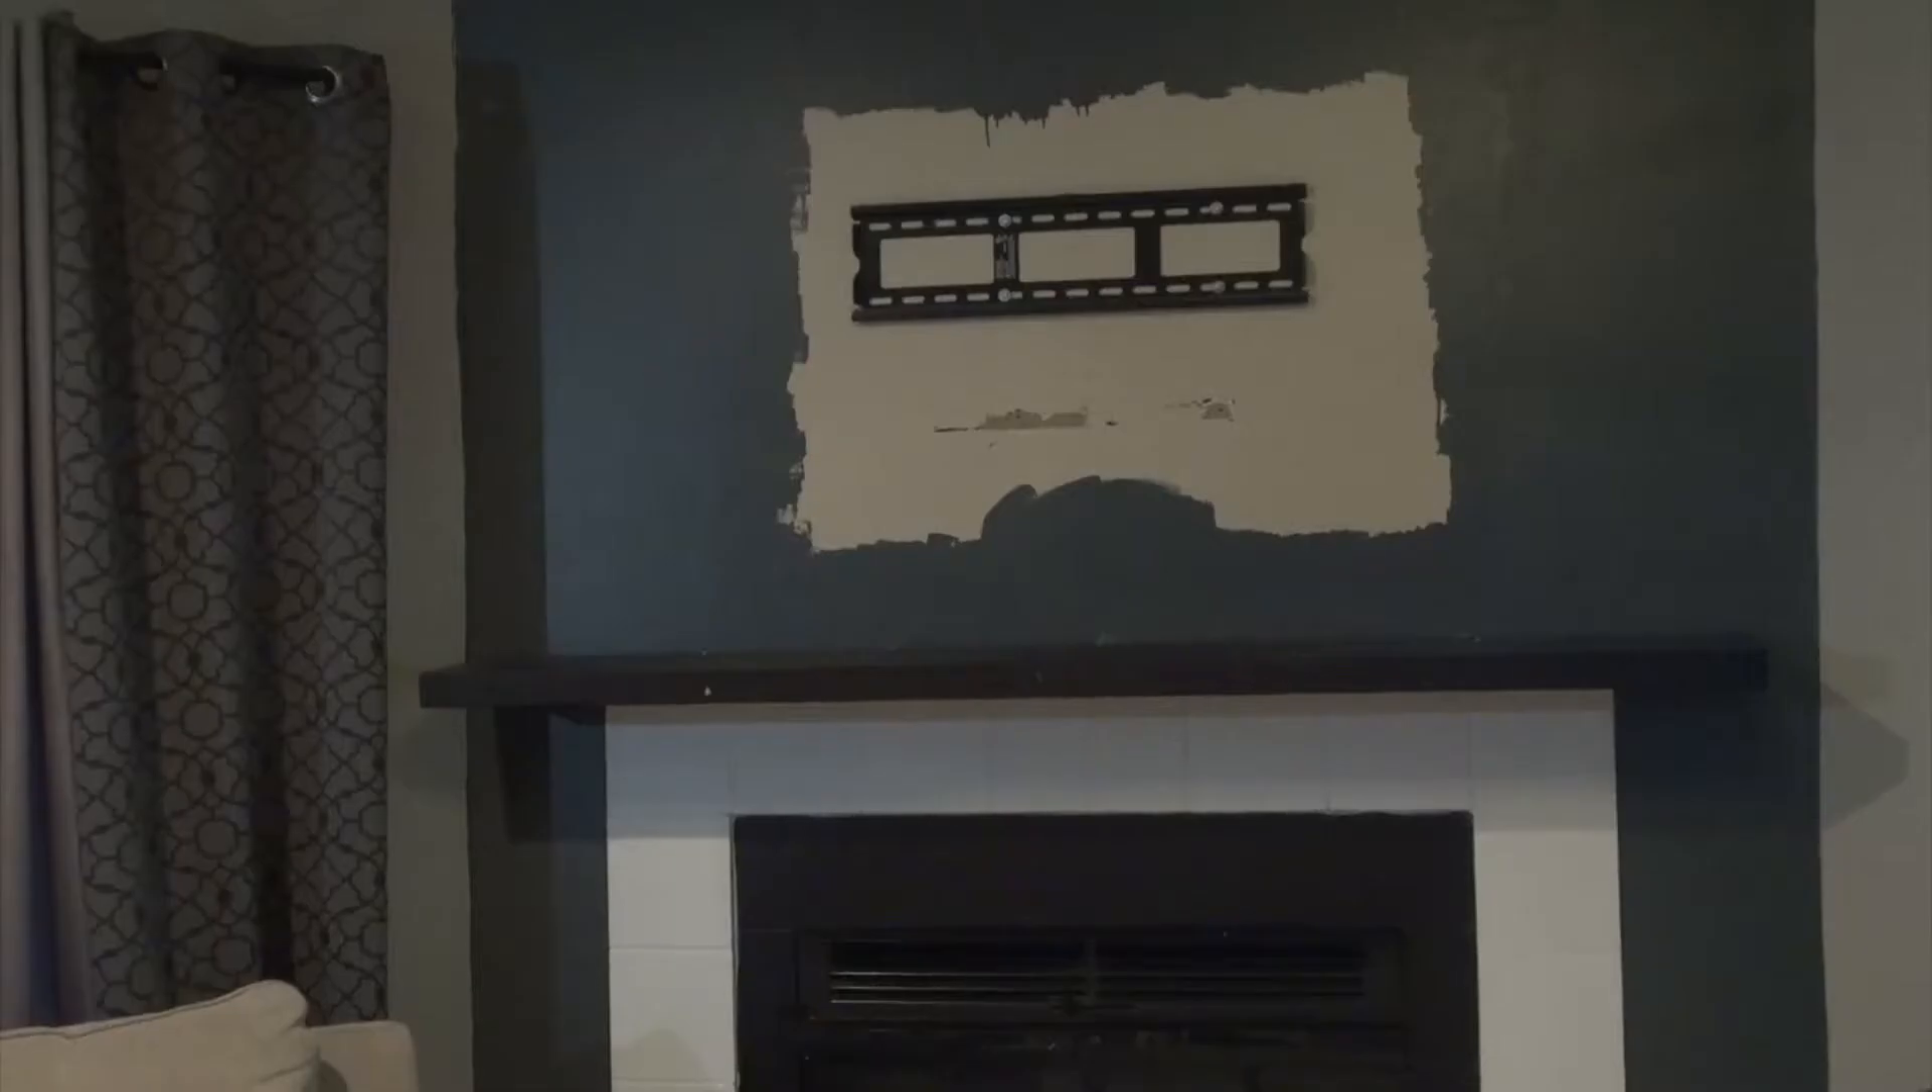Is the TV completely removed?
Yes.